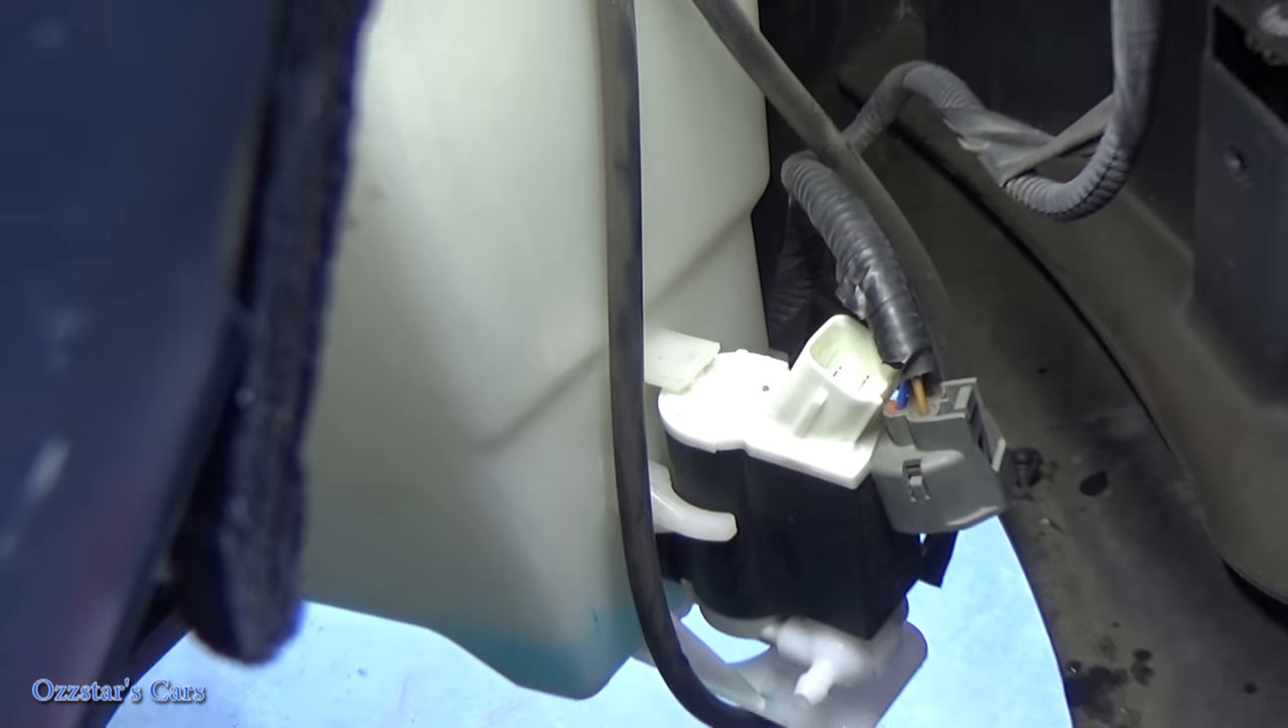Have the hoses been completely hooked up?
No.